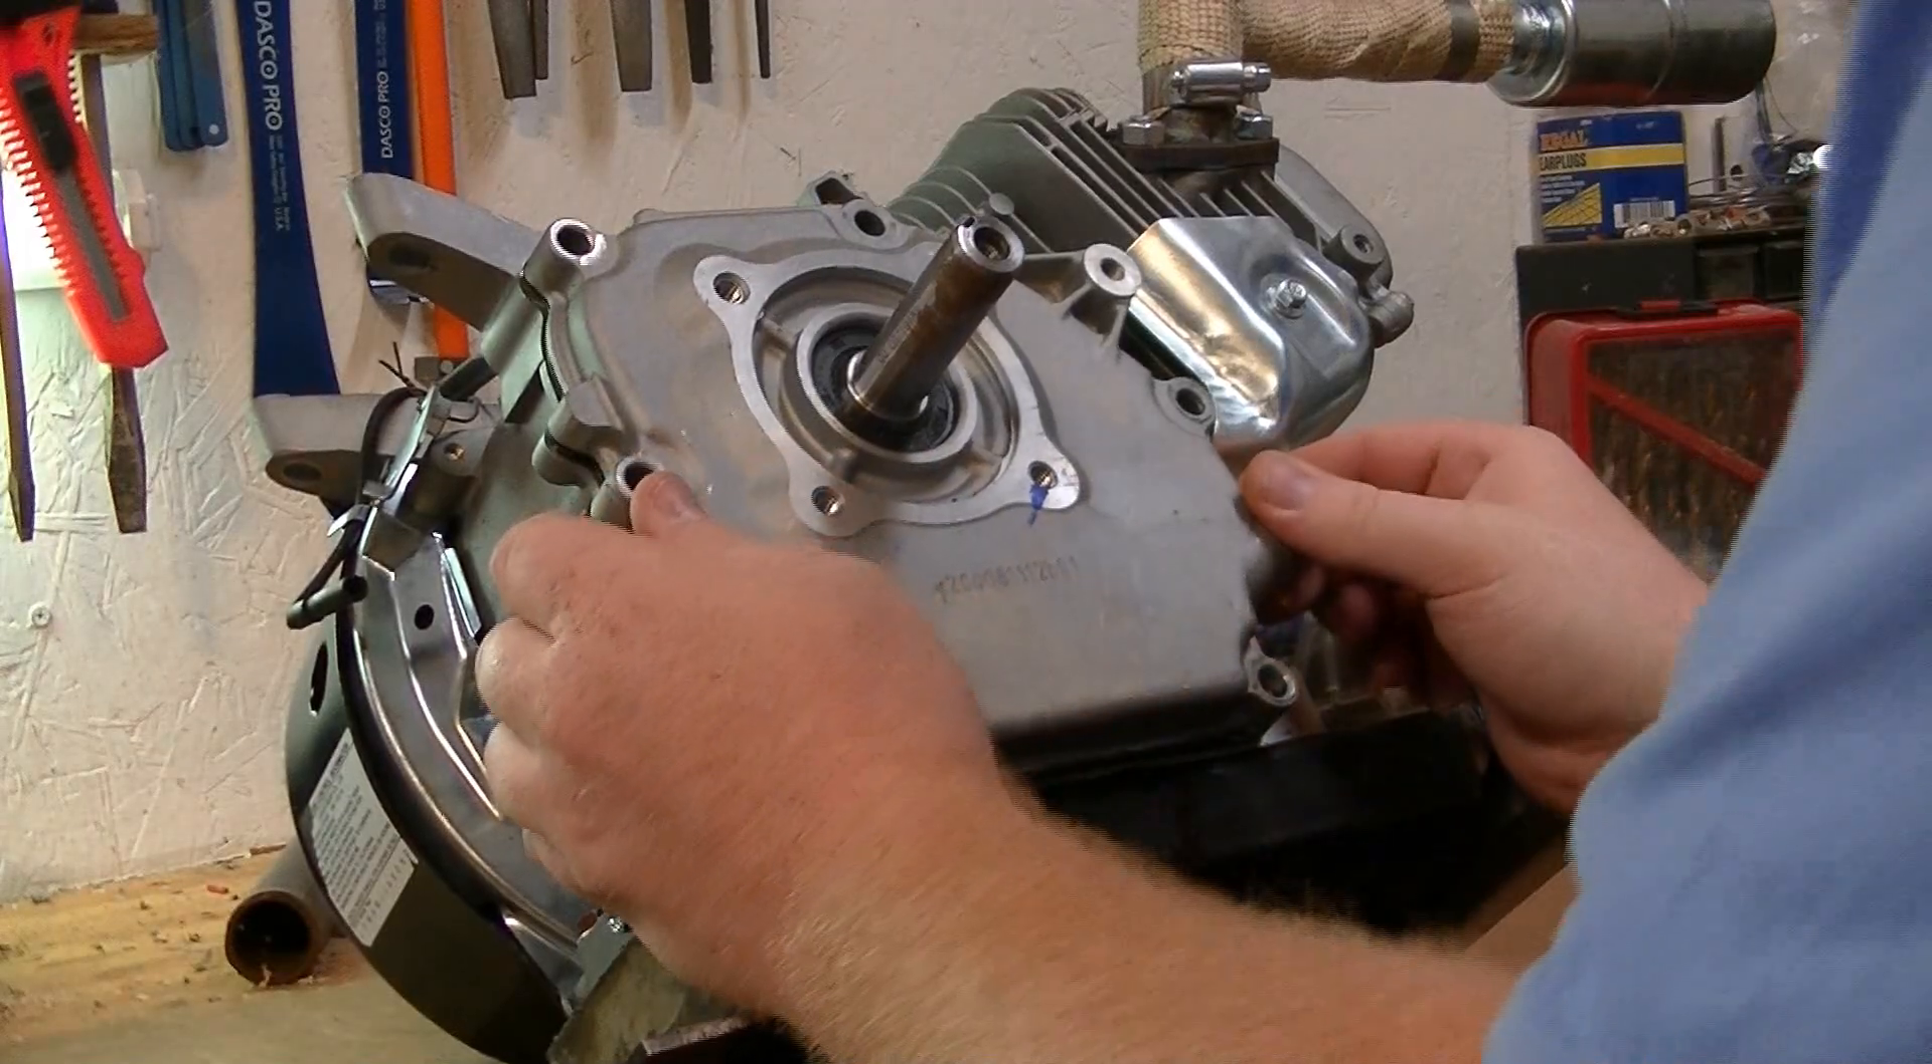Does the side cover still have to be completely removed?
Yes.